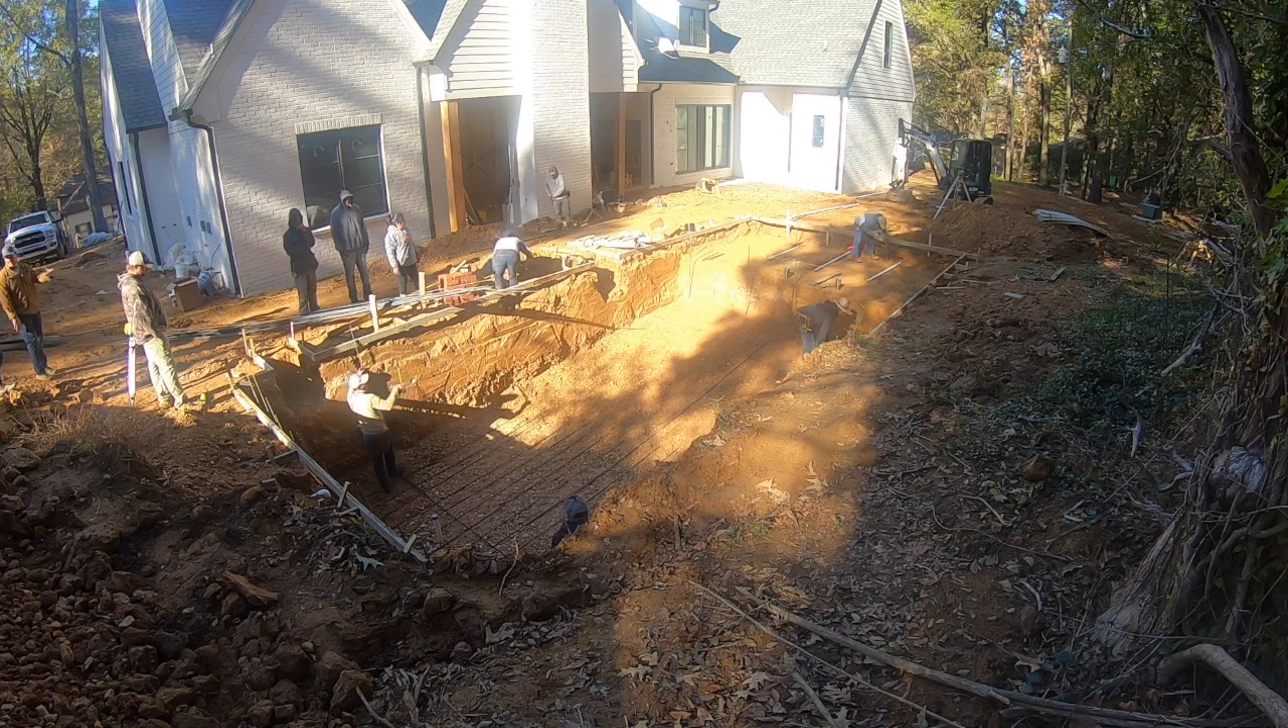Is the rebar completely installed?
No.